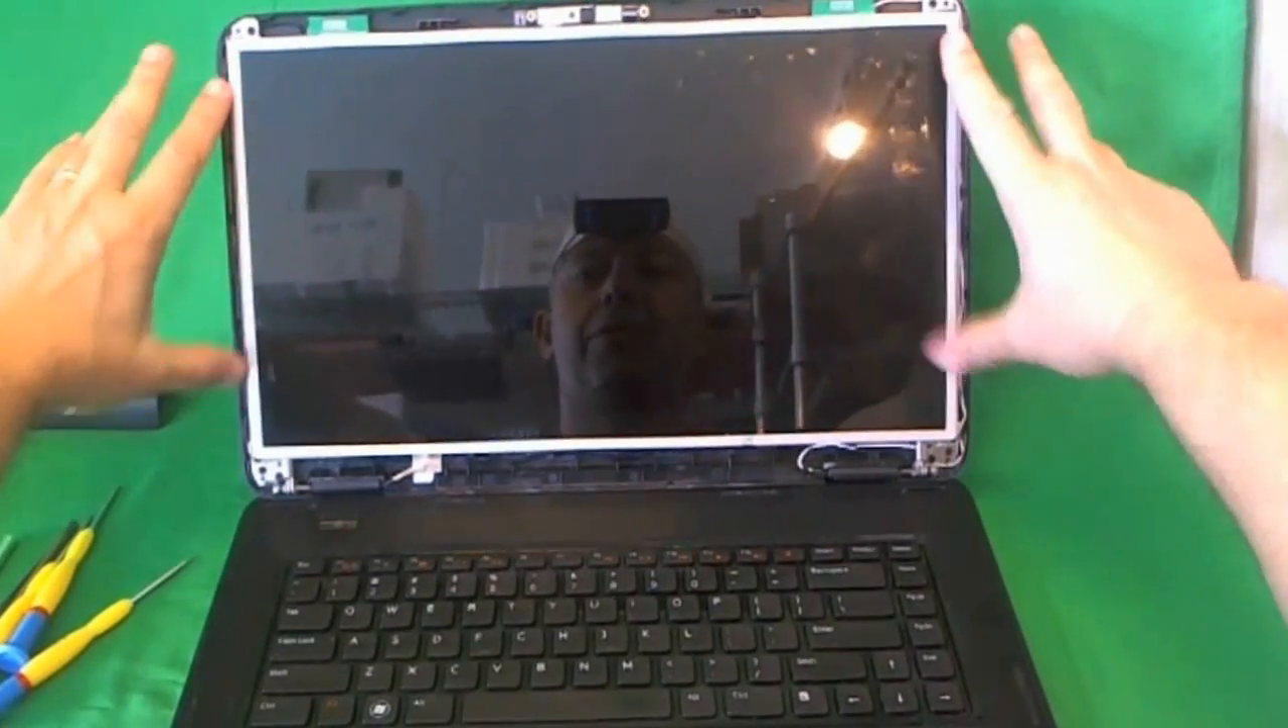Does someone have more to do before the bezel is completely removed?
No.